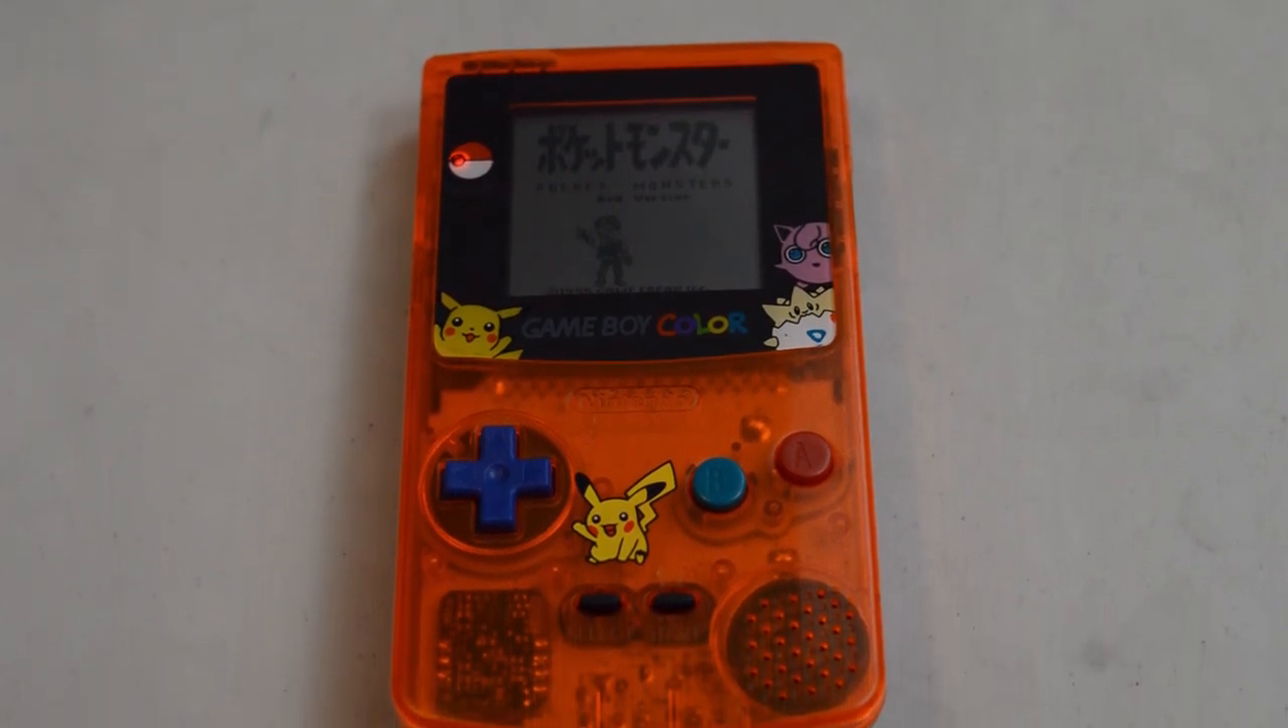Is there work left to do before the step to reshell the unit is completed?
No.